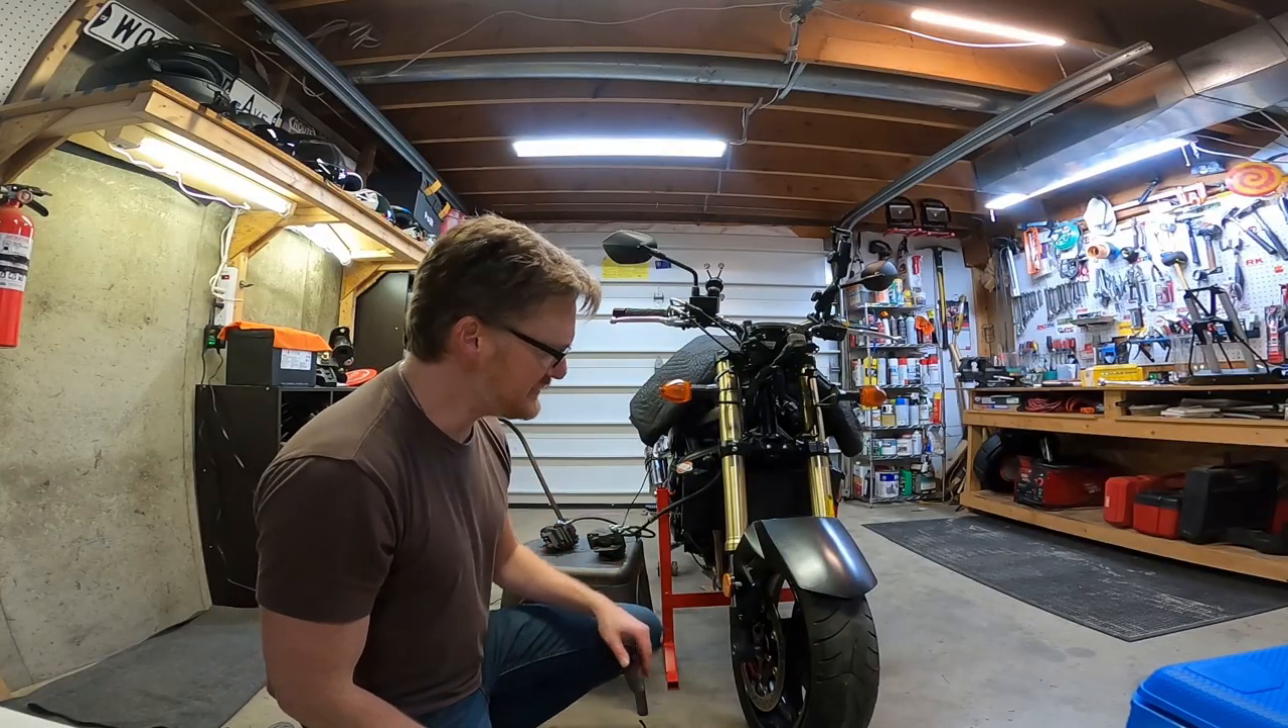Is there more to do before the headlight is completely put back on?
Yes.